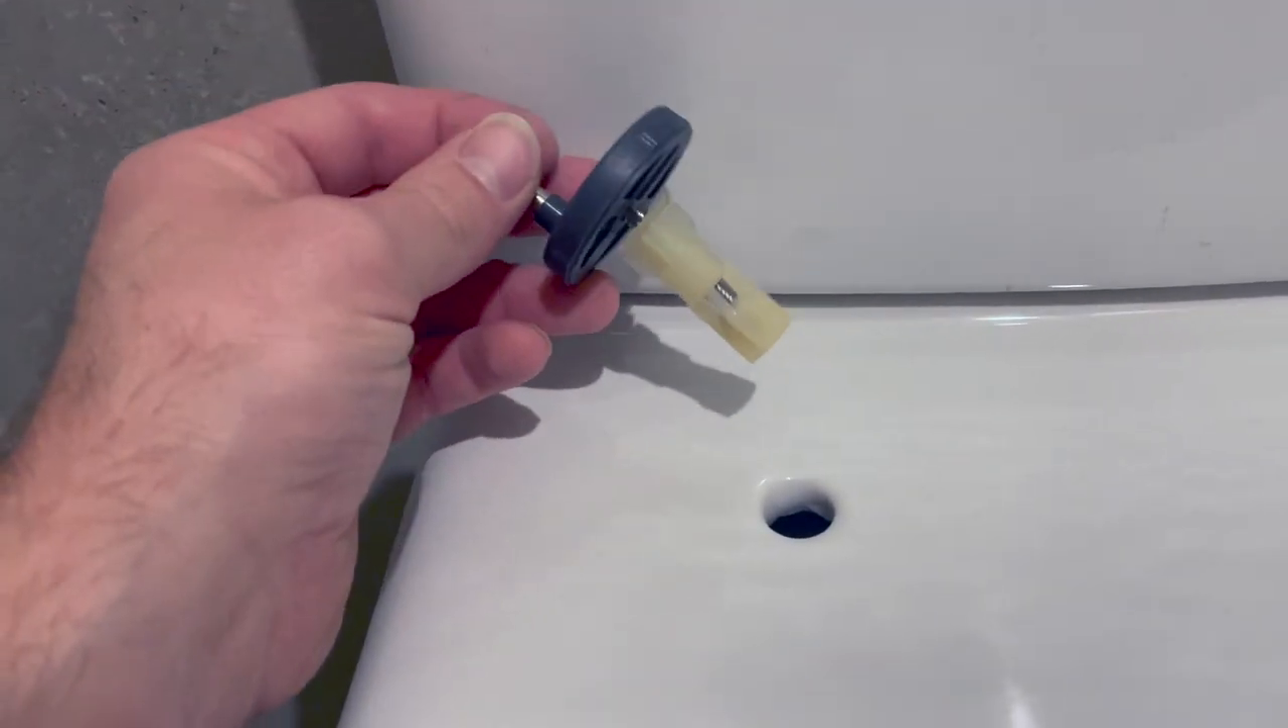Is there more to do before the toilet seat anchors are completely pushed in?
Yes.